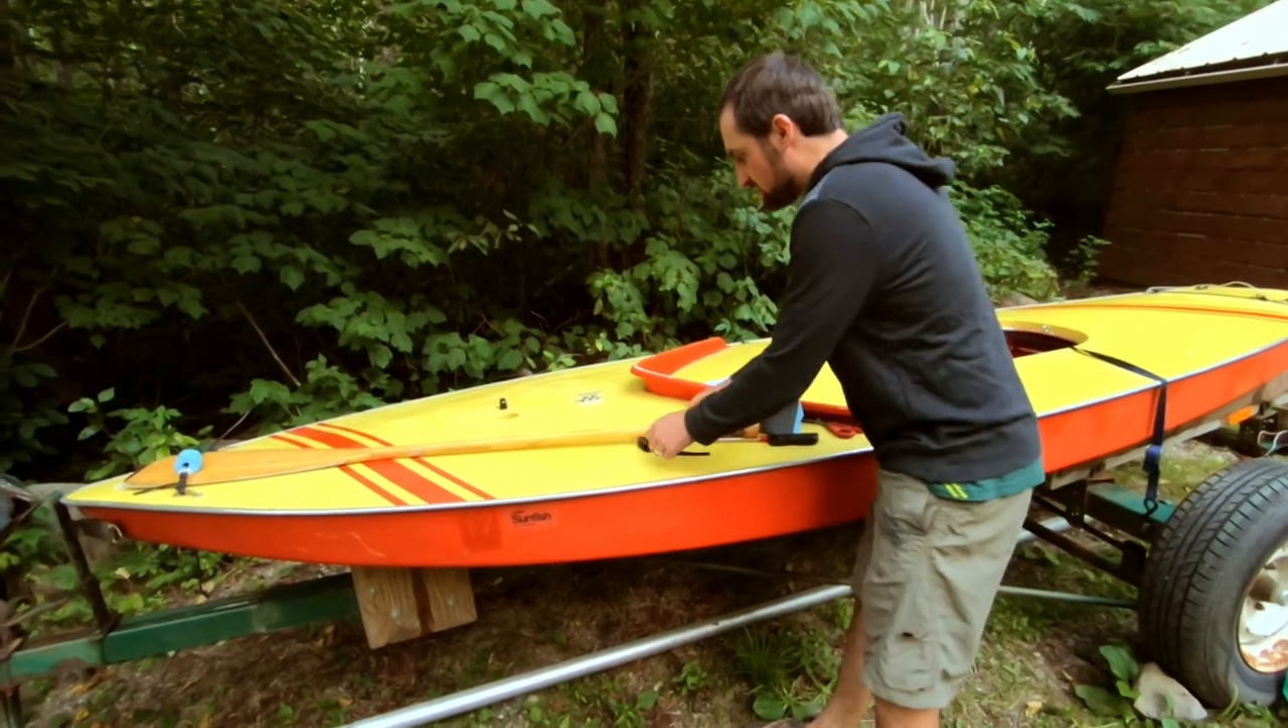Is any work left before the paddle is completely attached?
Yes.